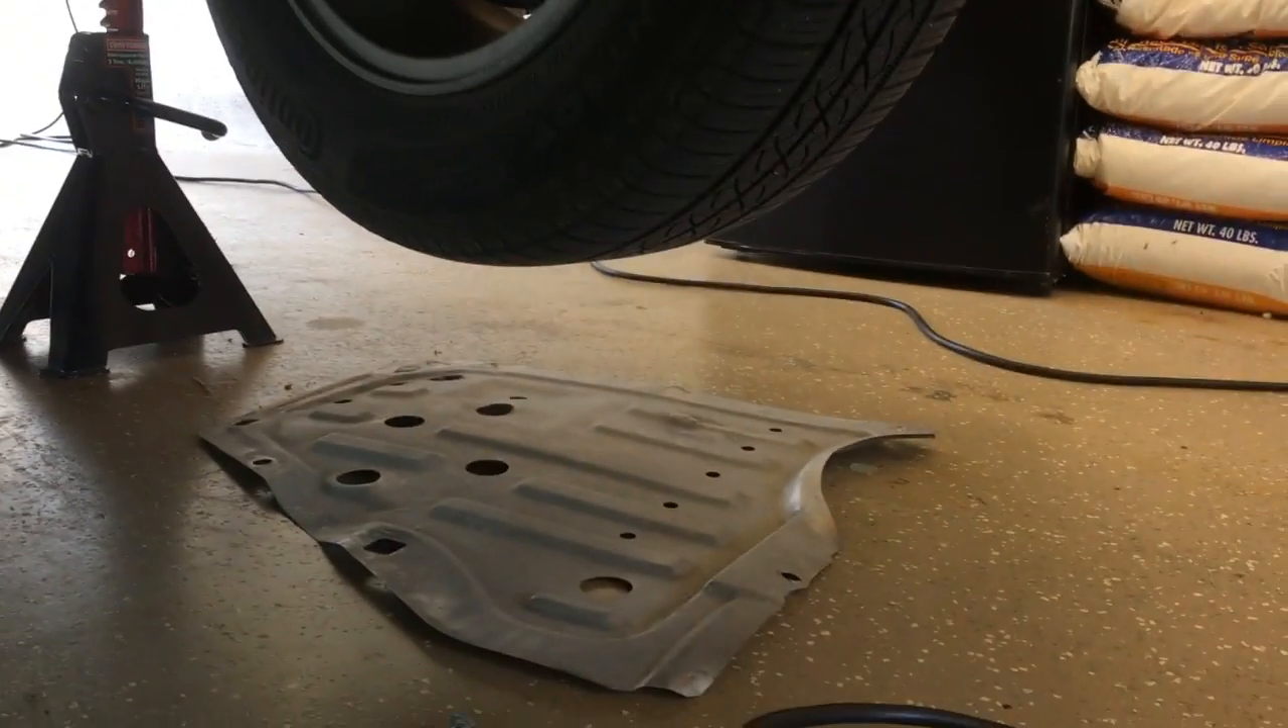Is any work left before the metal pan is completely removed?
No.